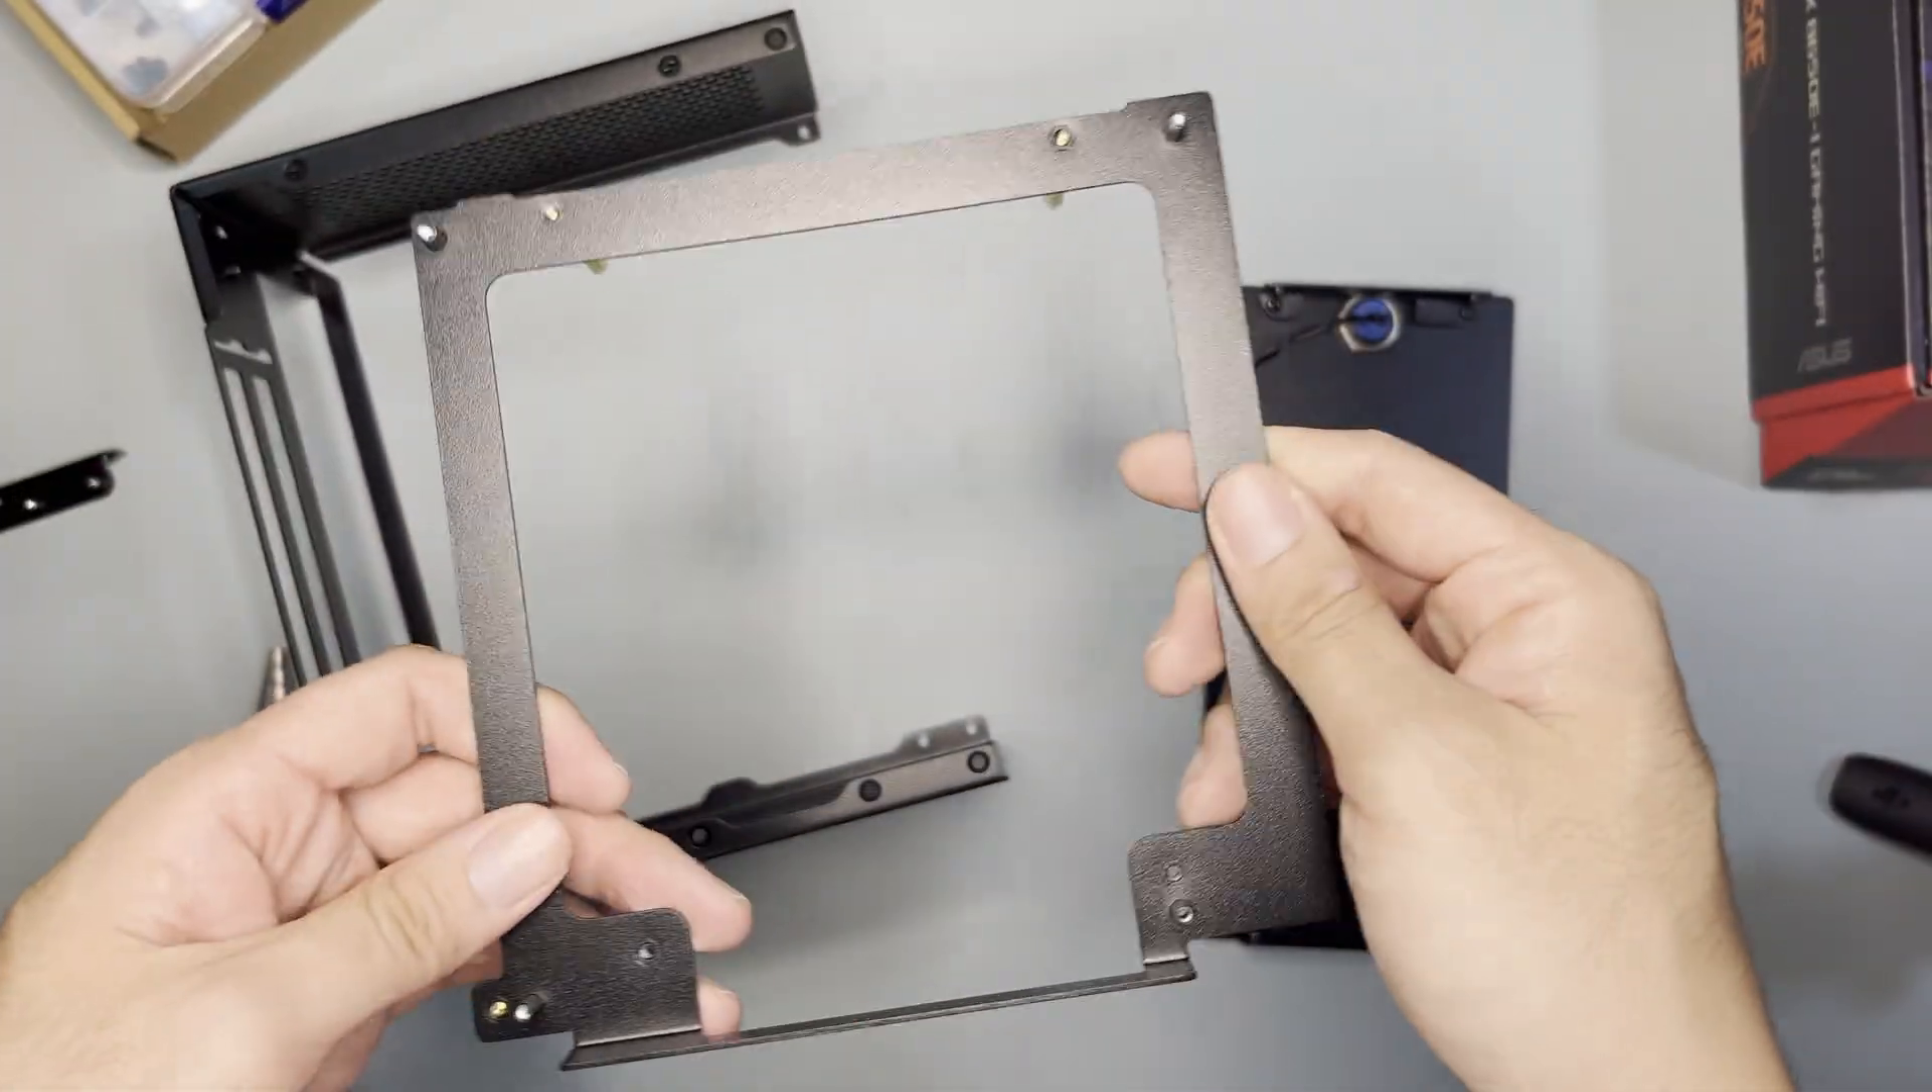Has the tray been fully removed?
Yes.